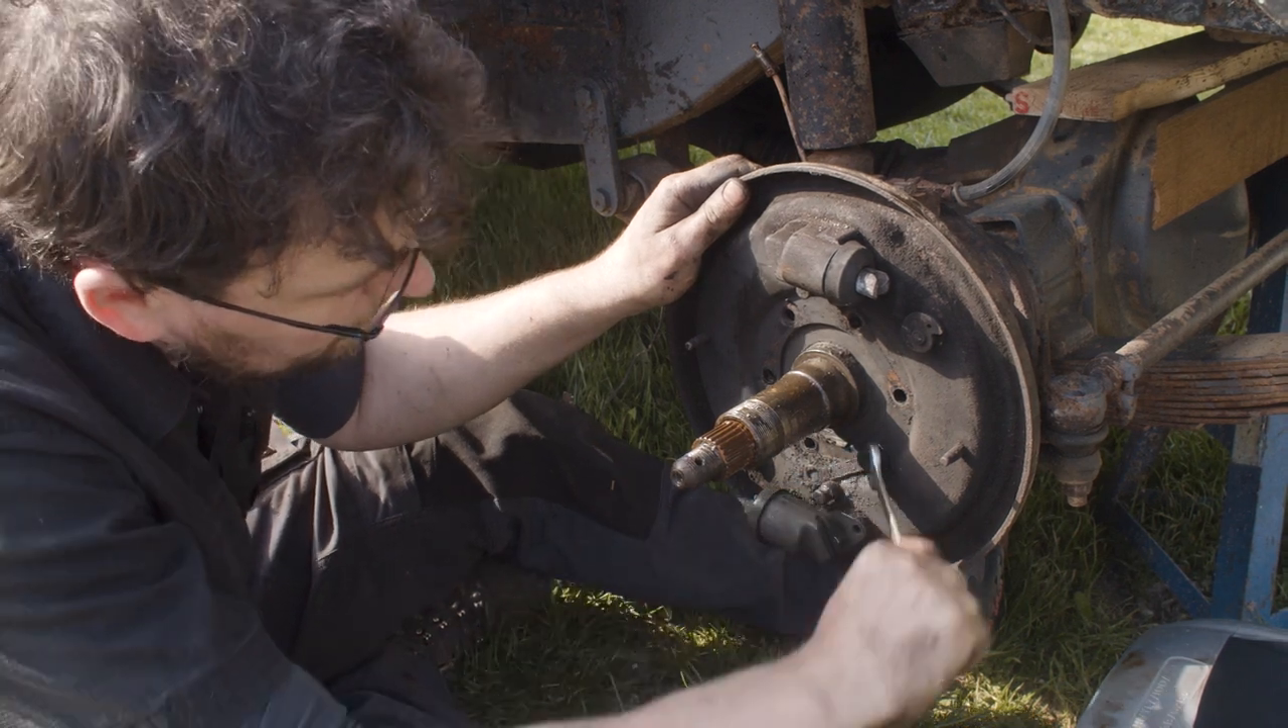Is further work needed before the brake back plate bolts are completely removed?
Yes.